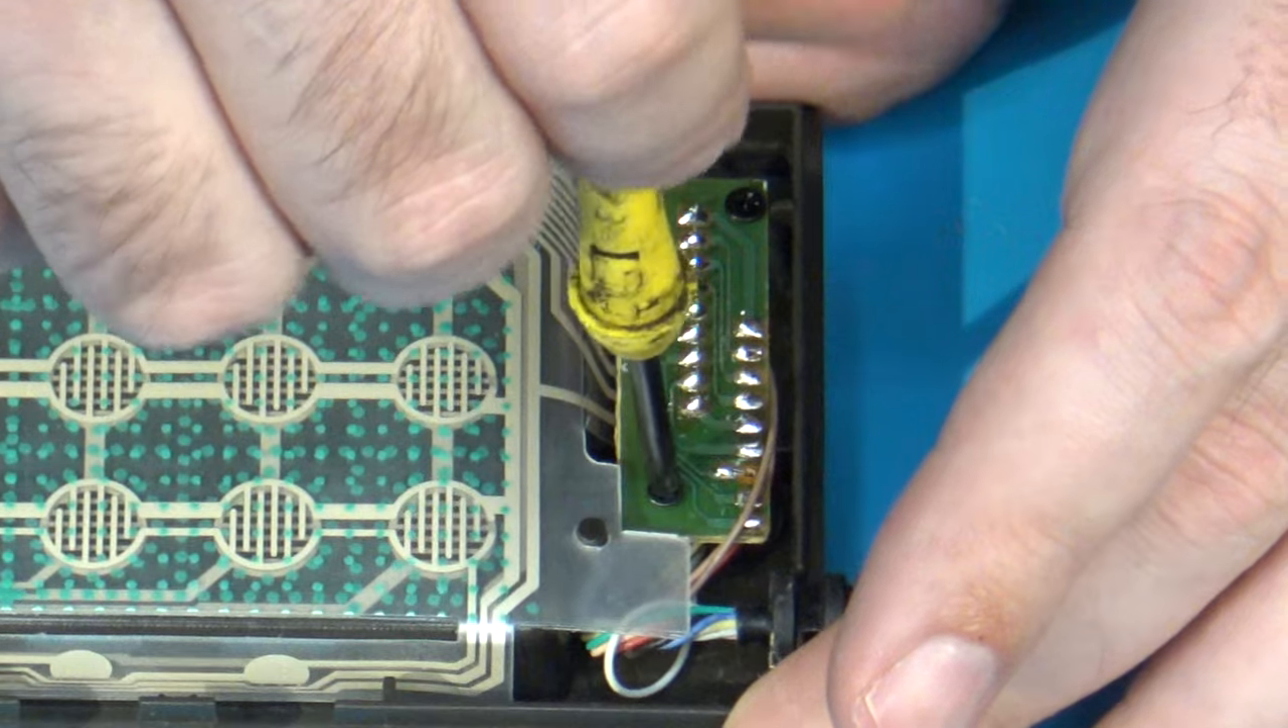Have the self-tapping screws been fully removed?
No.